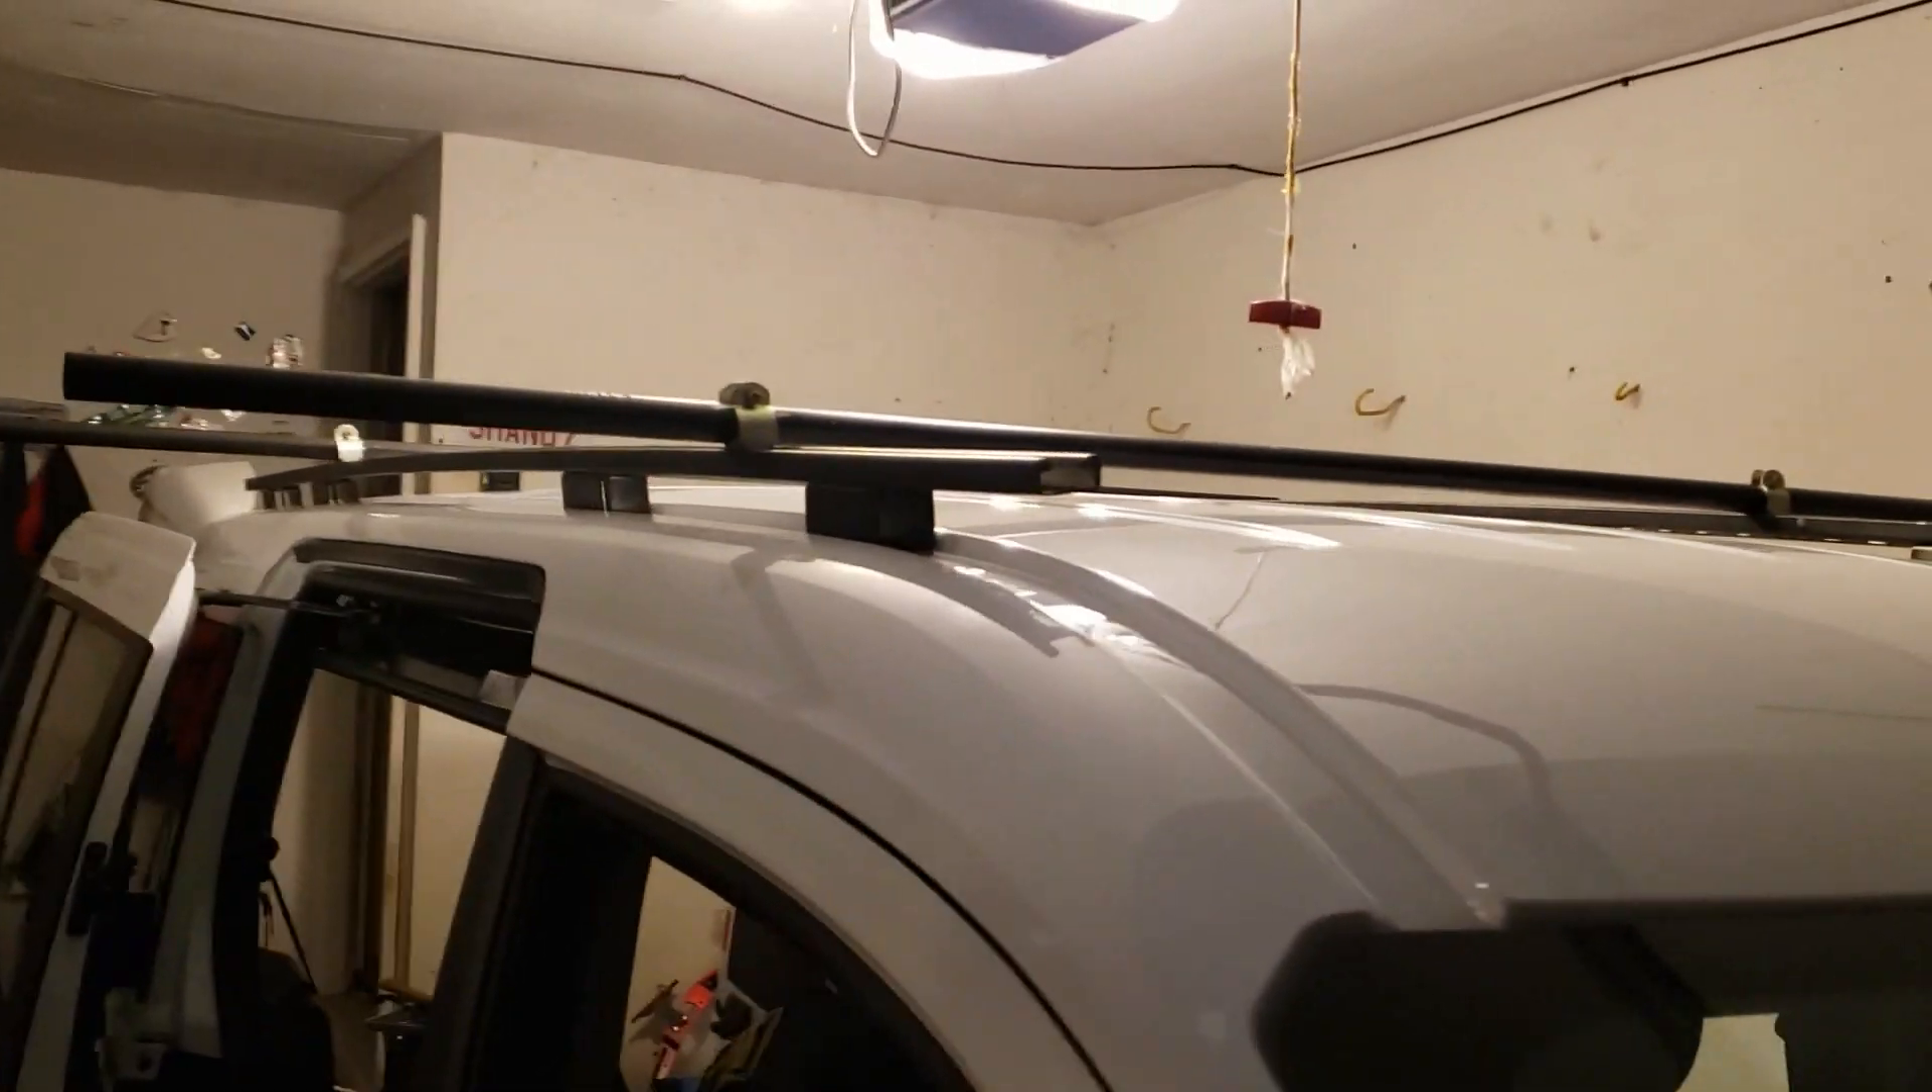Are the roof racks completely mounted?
Yes.